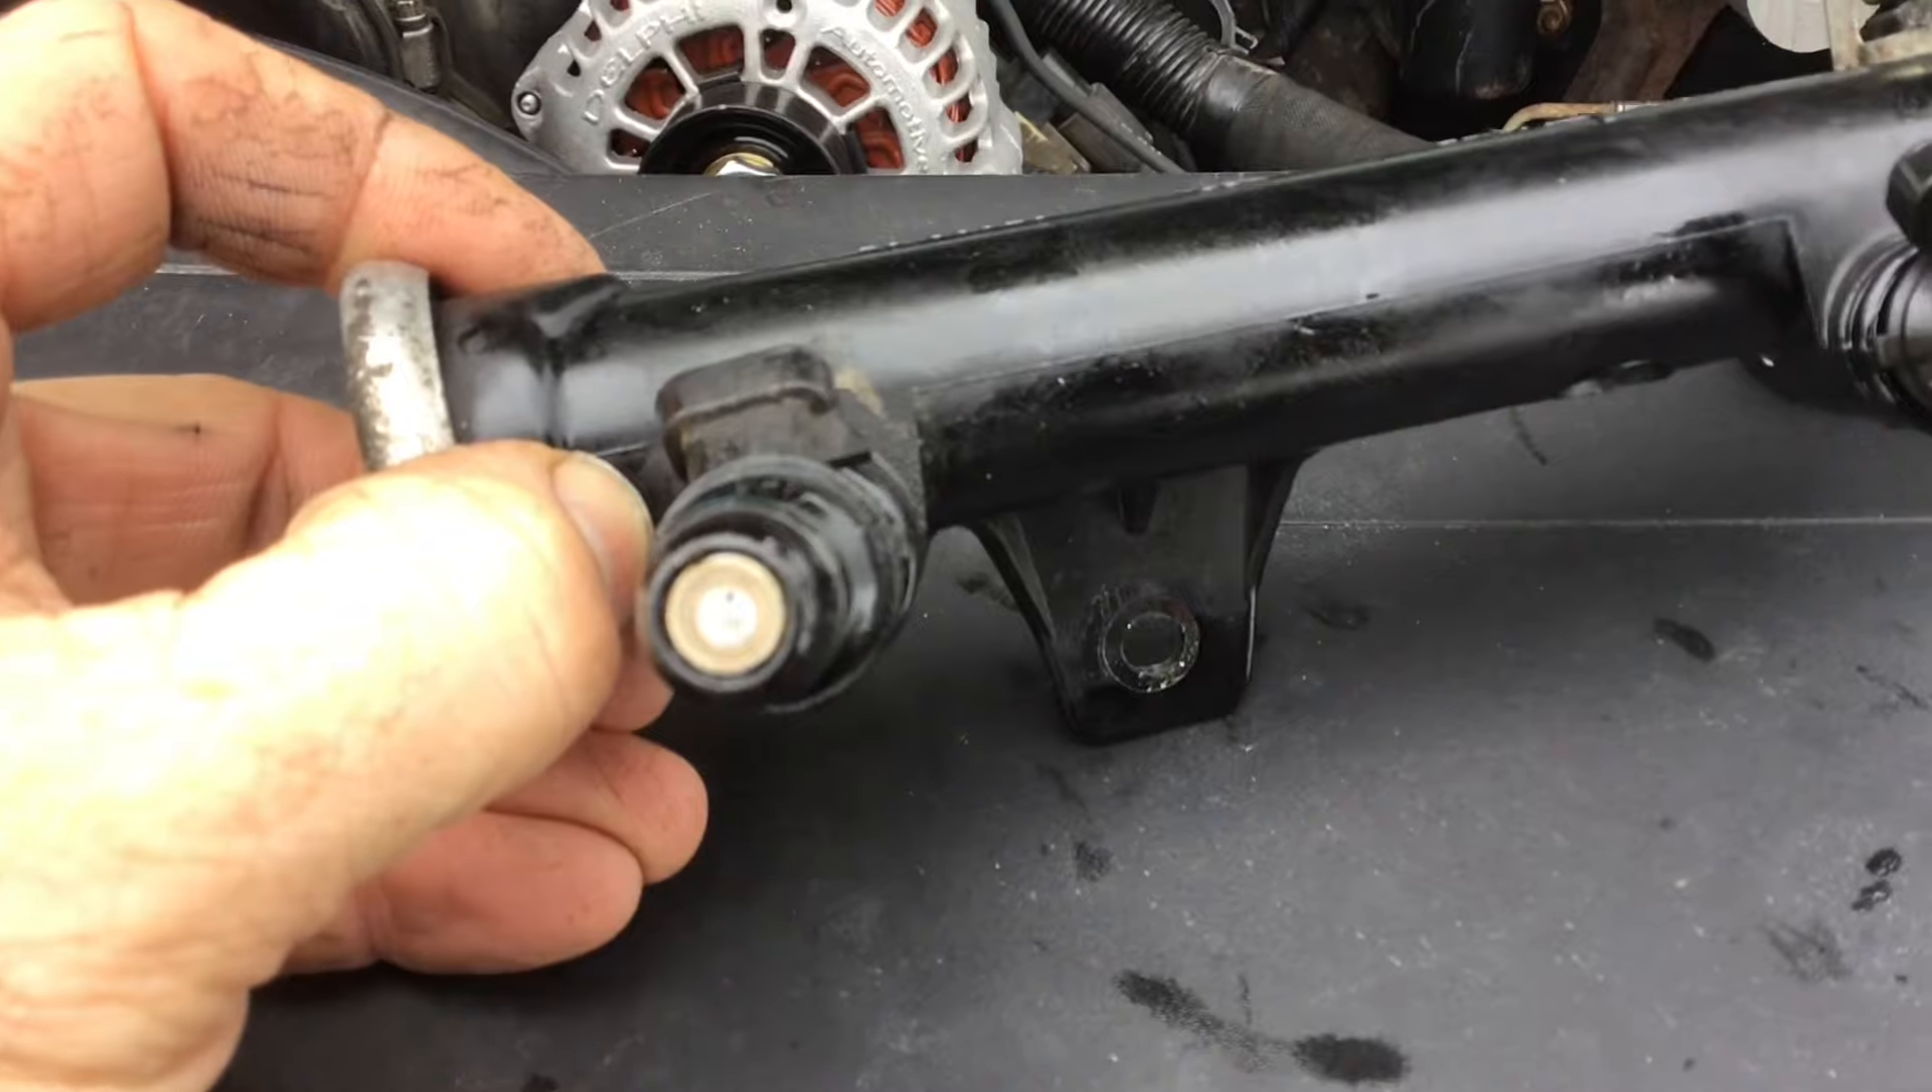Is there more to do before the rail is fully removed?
No.